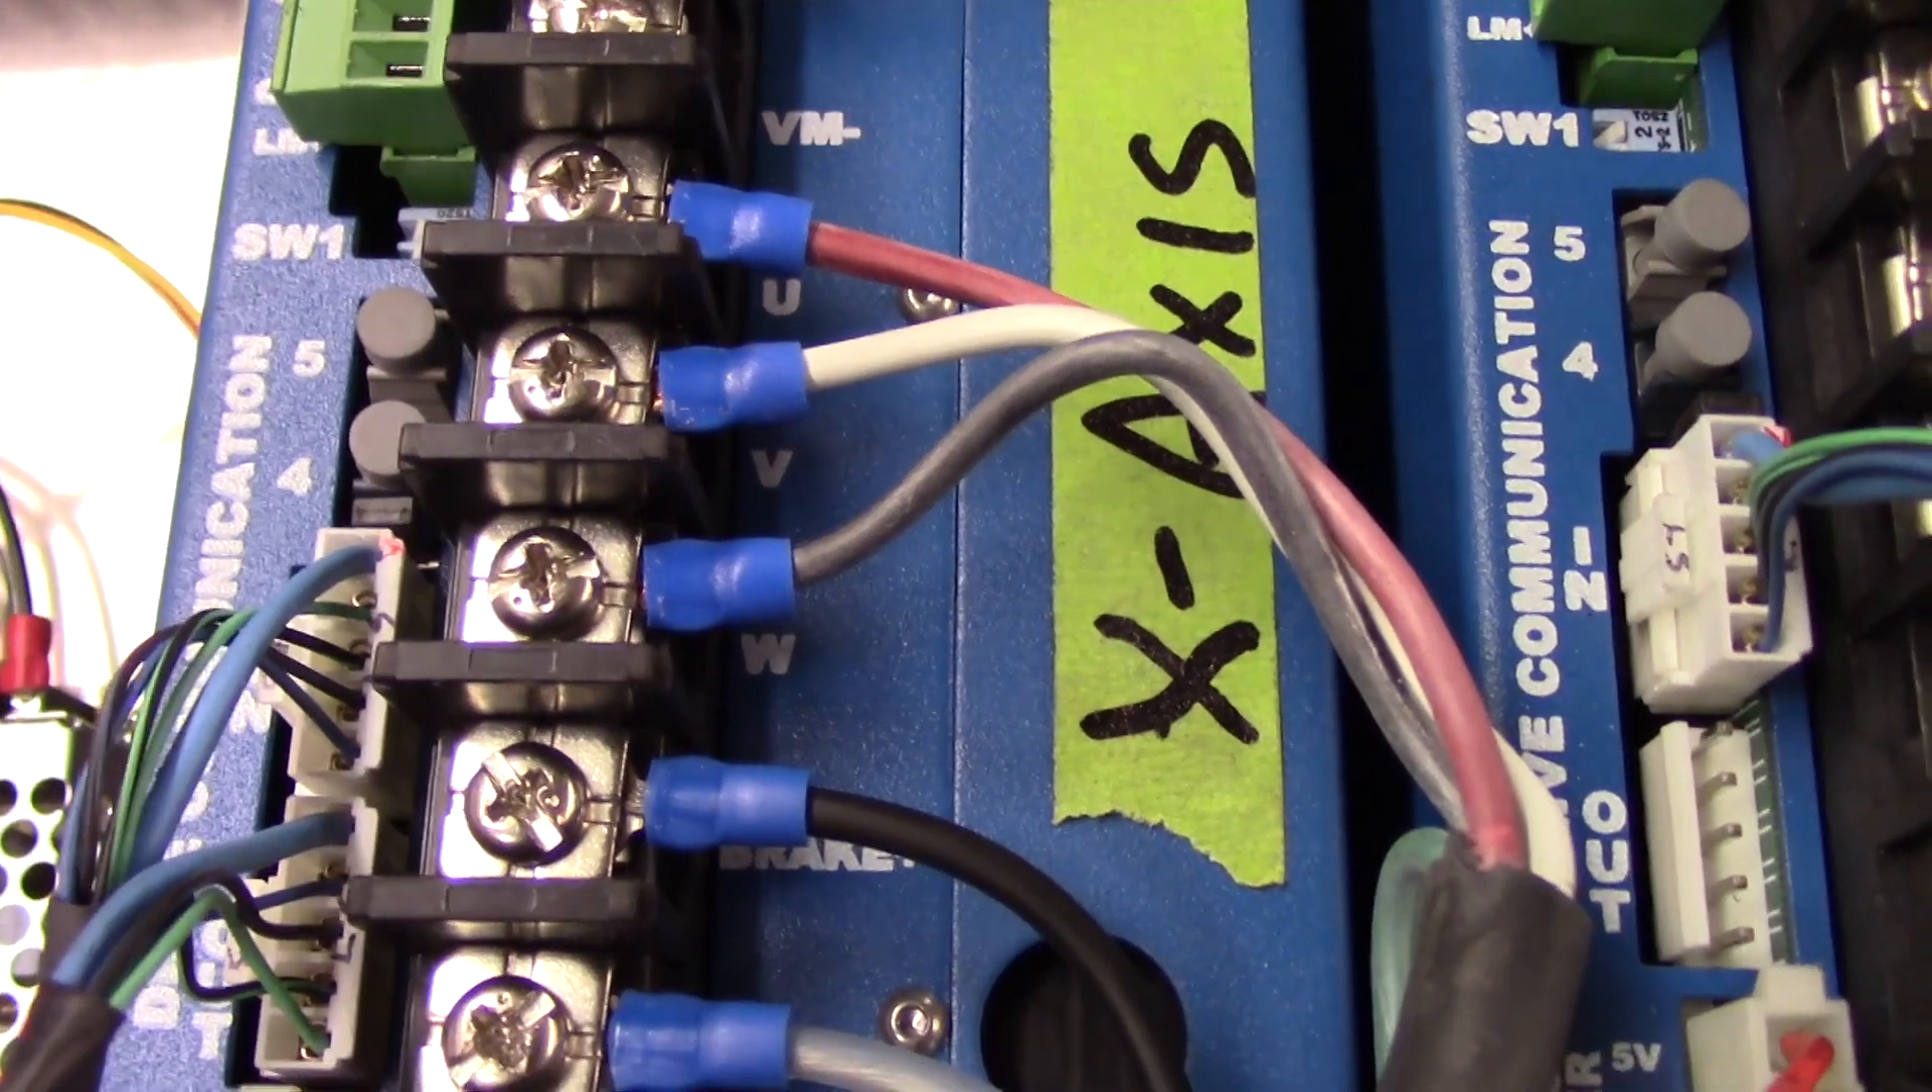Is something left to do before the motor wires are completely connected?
No.